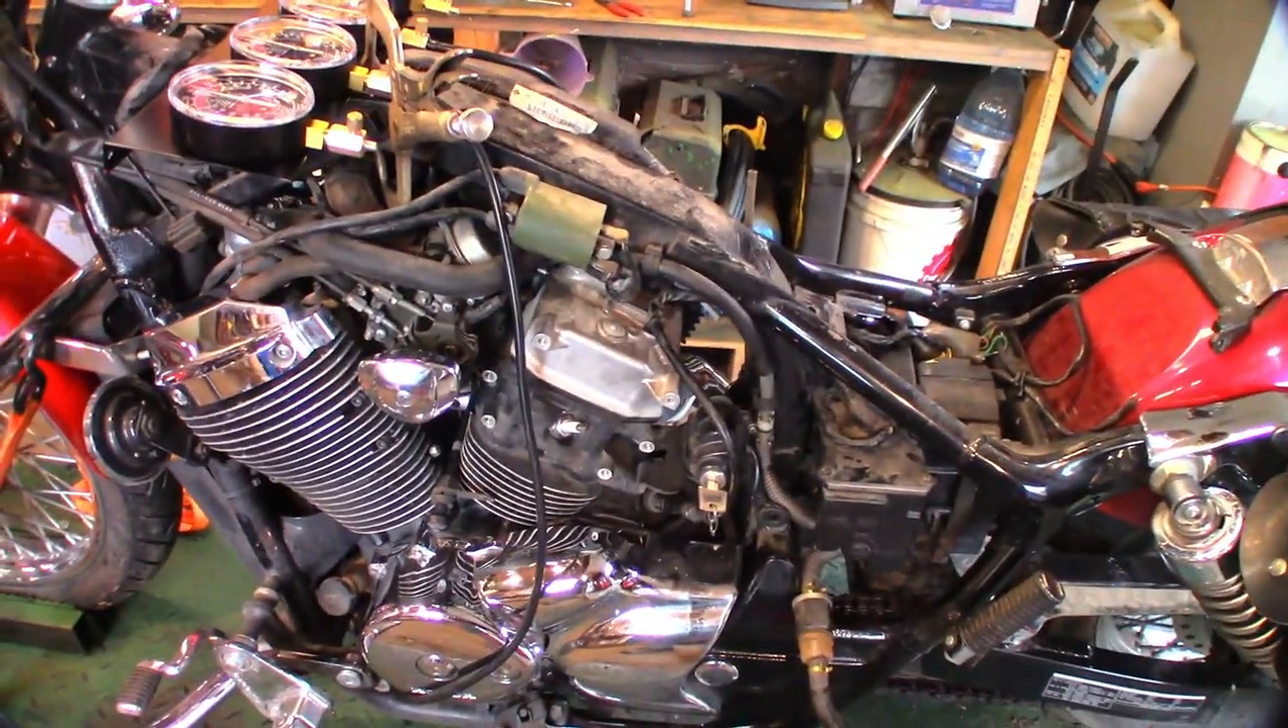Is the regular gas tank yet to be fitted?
Yes.